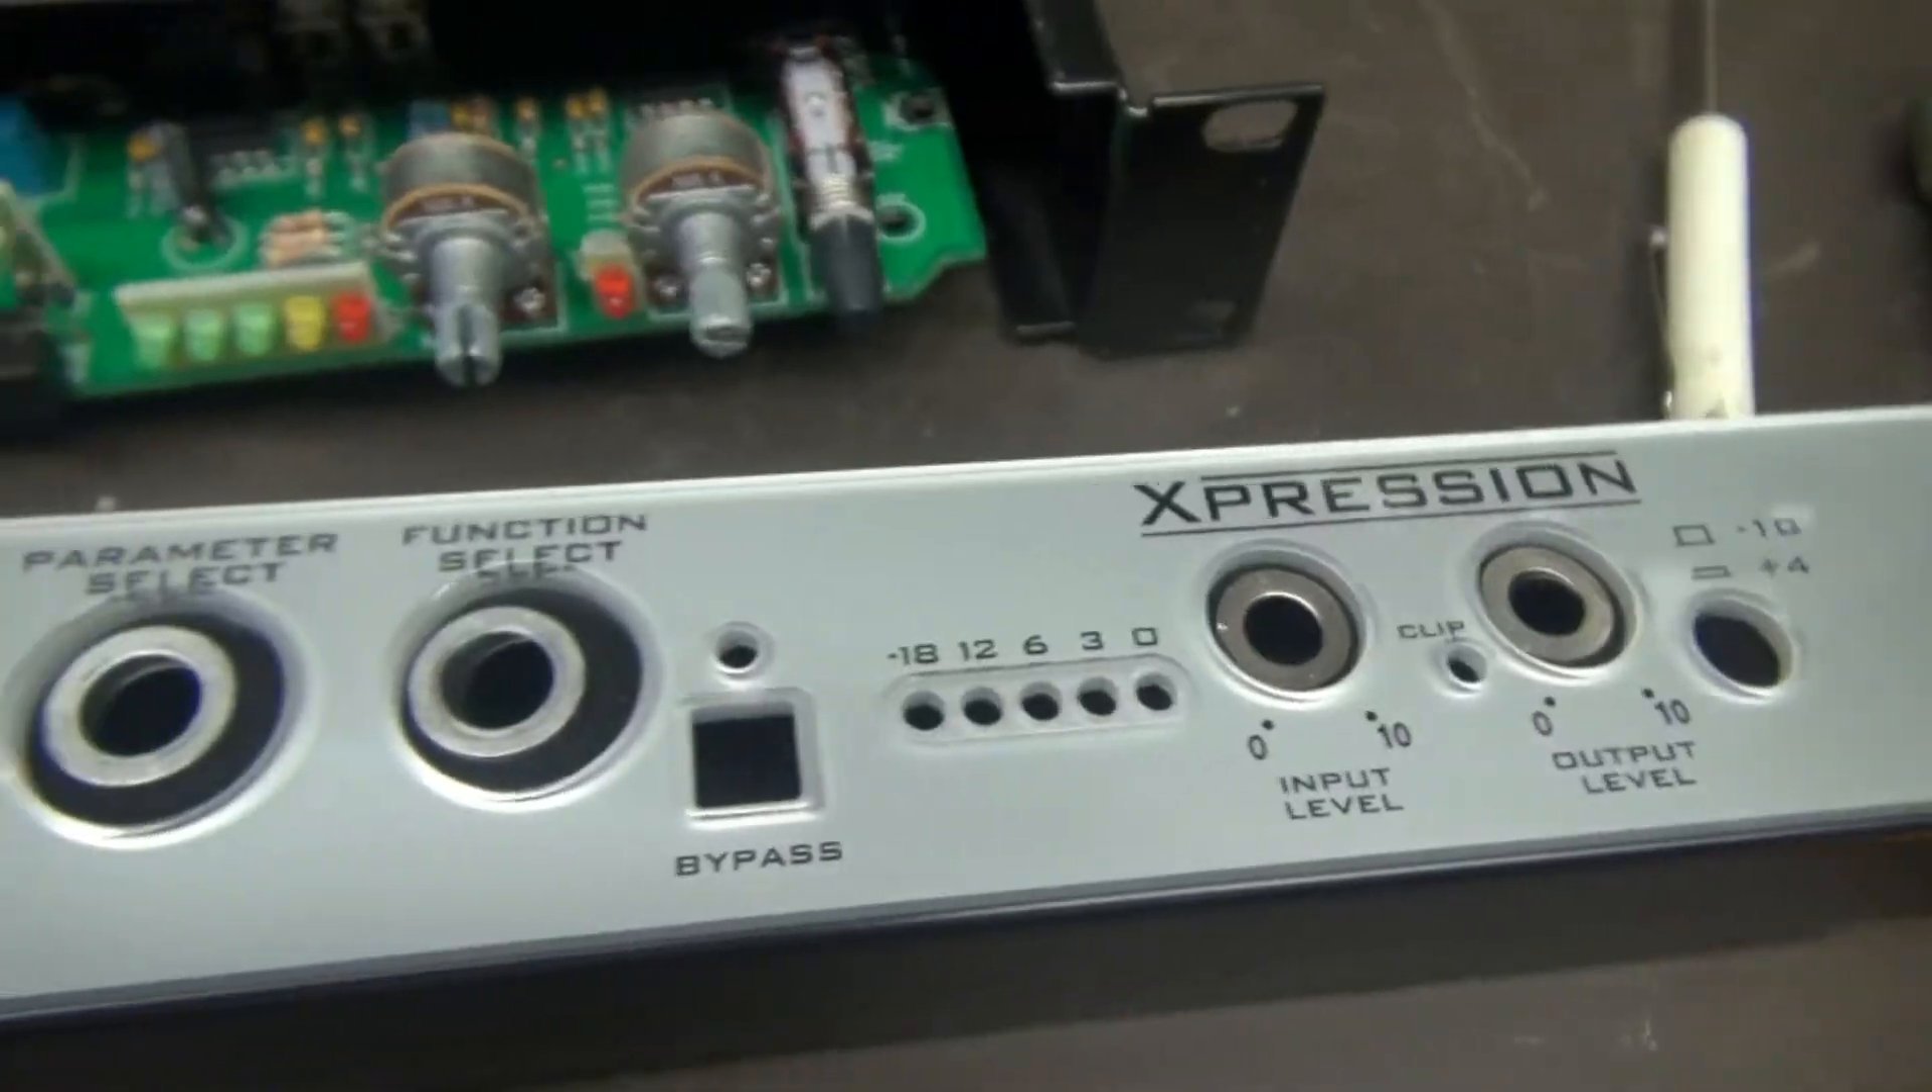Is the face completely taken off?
Yes.